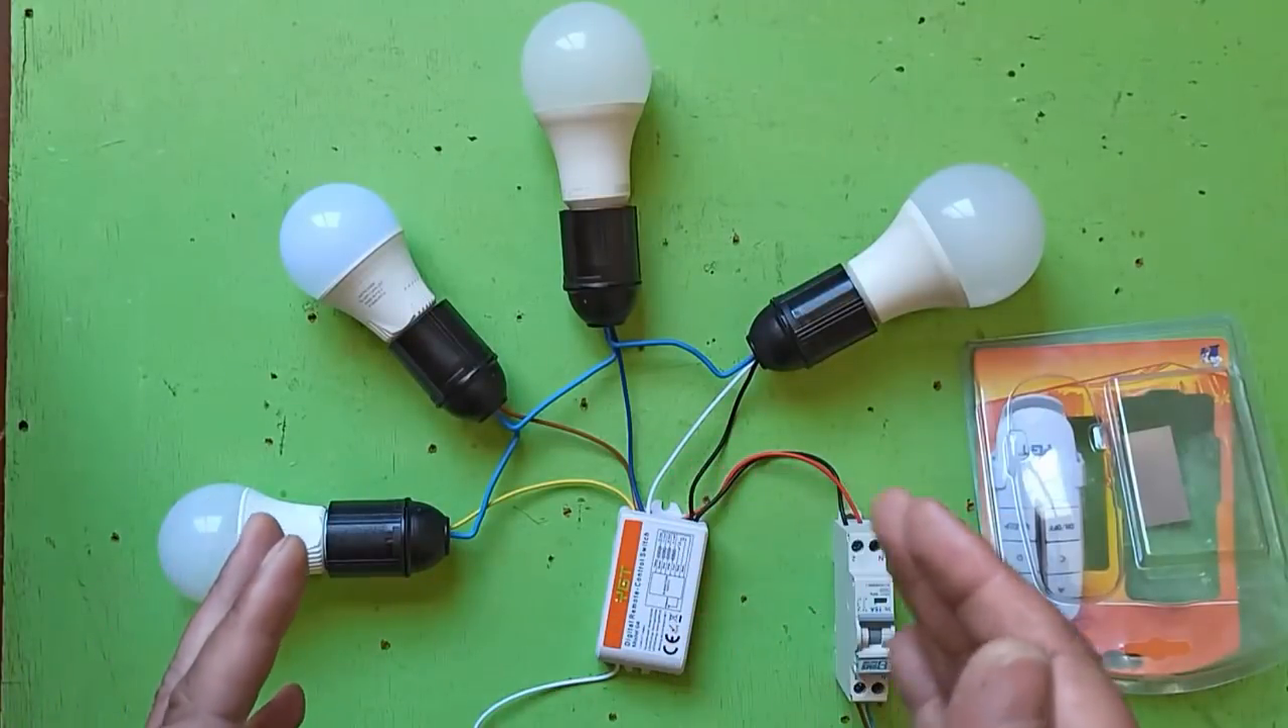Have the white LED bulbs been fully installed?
Yes.